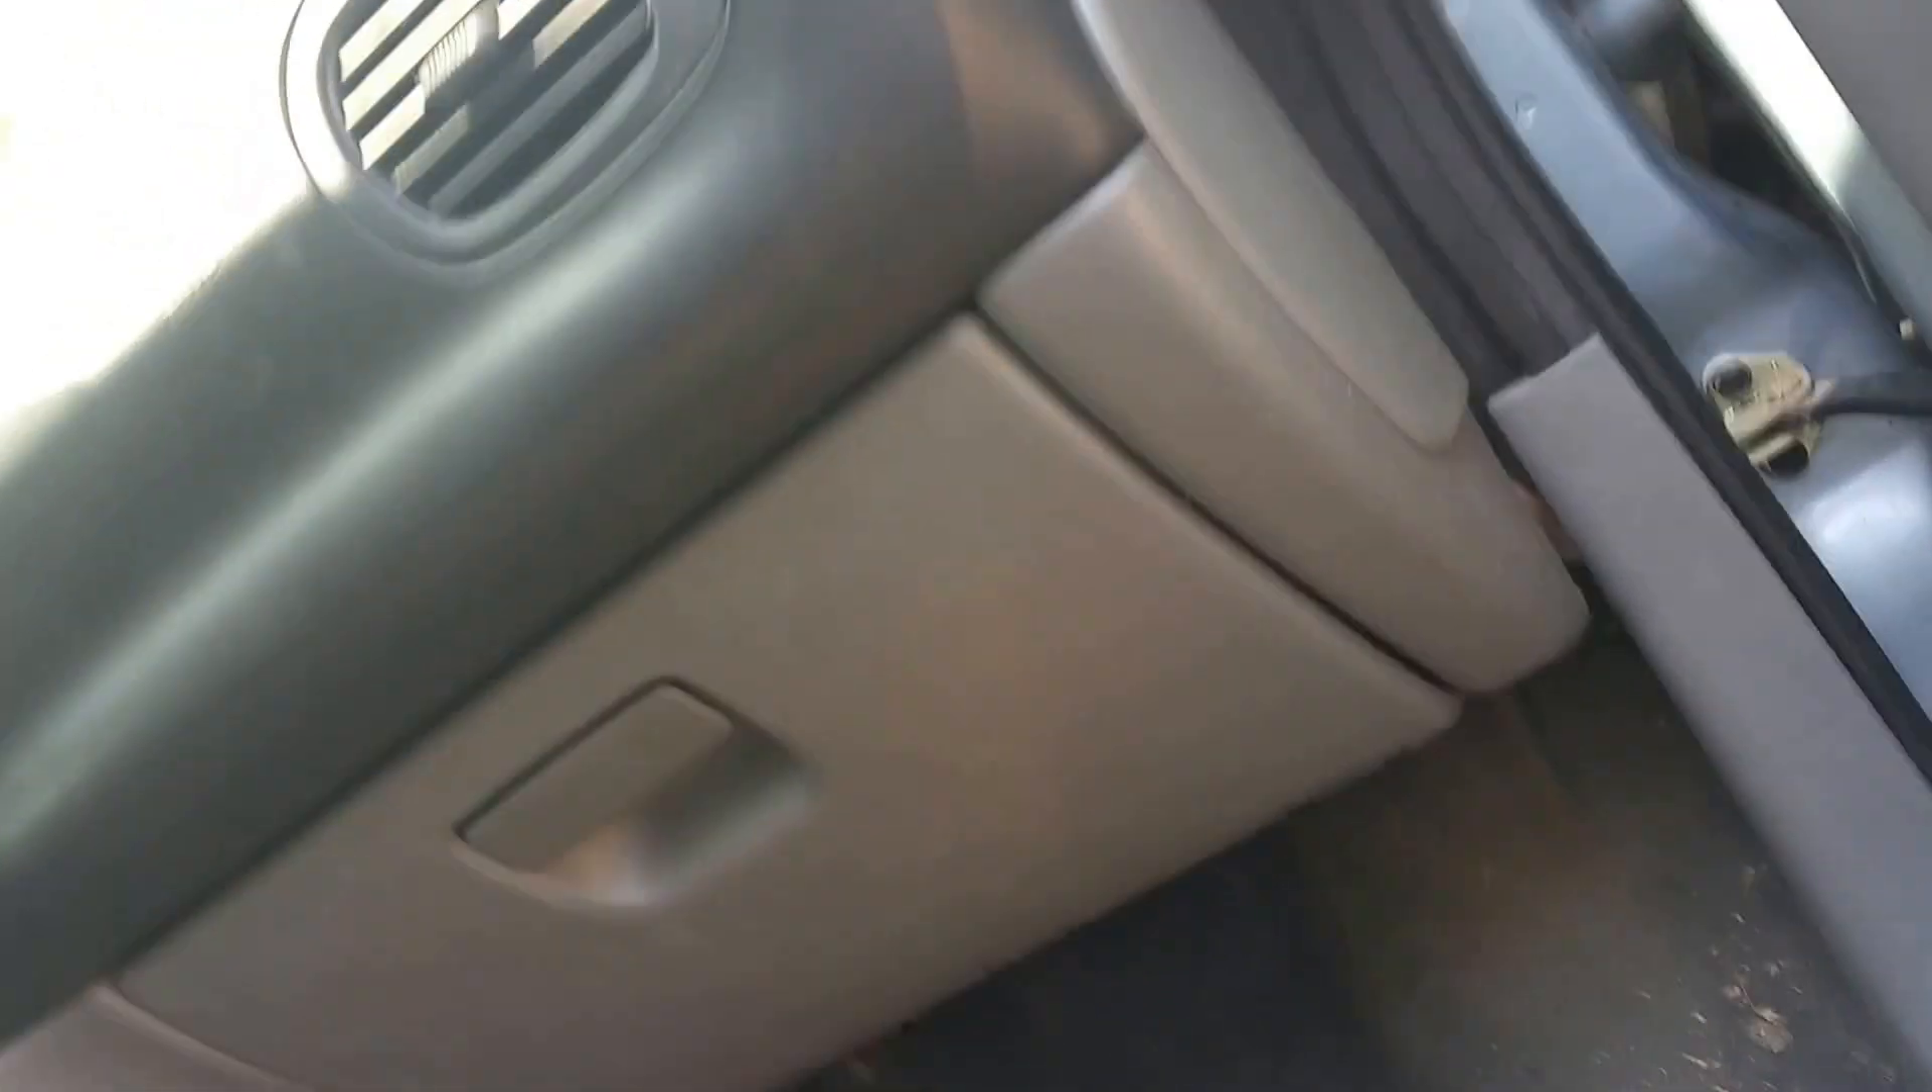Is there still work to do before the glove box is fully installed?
No.